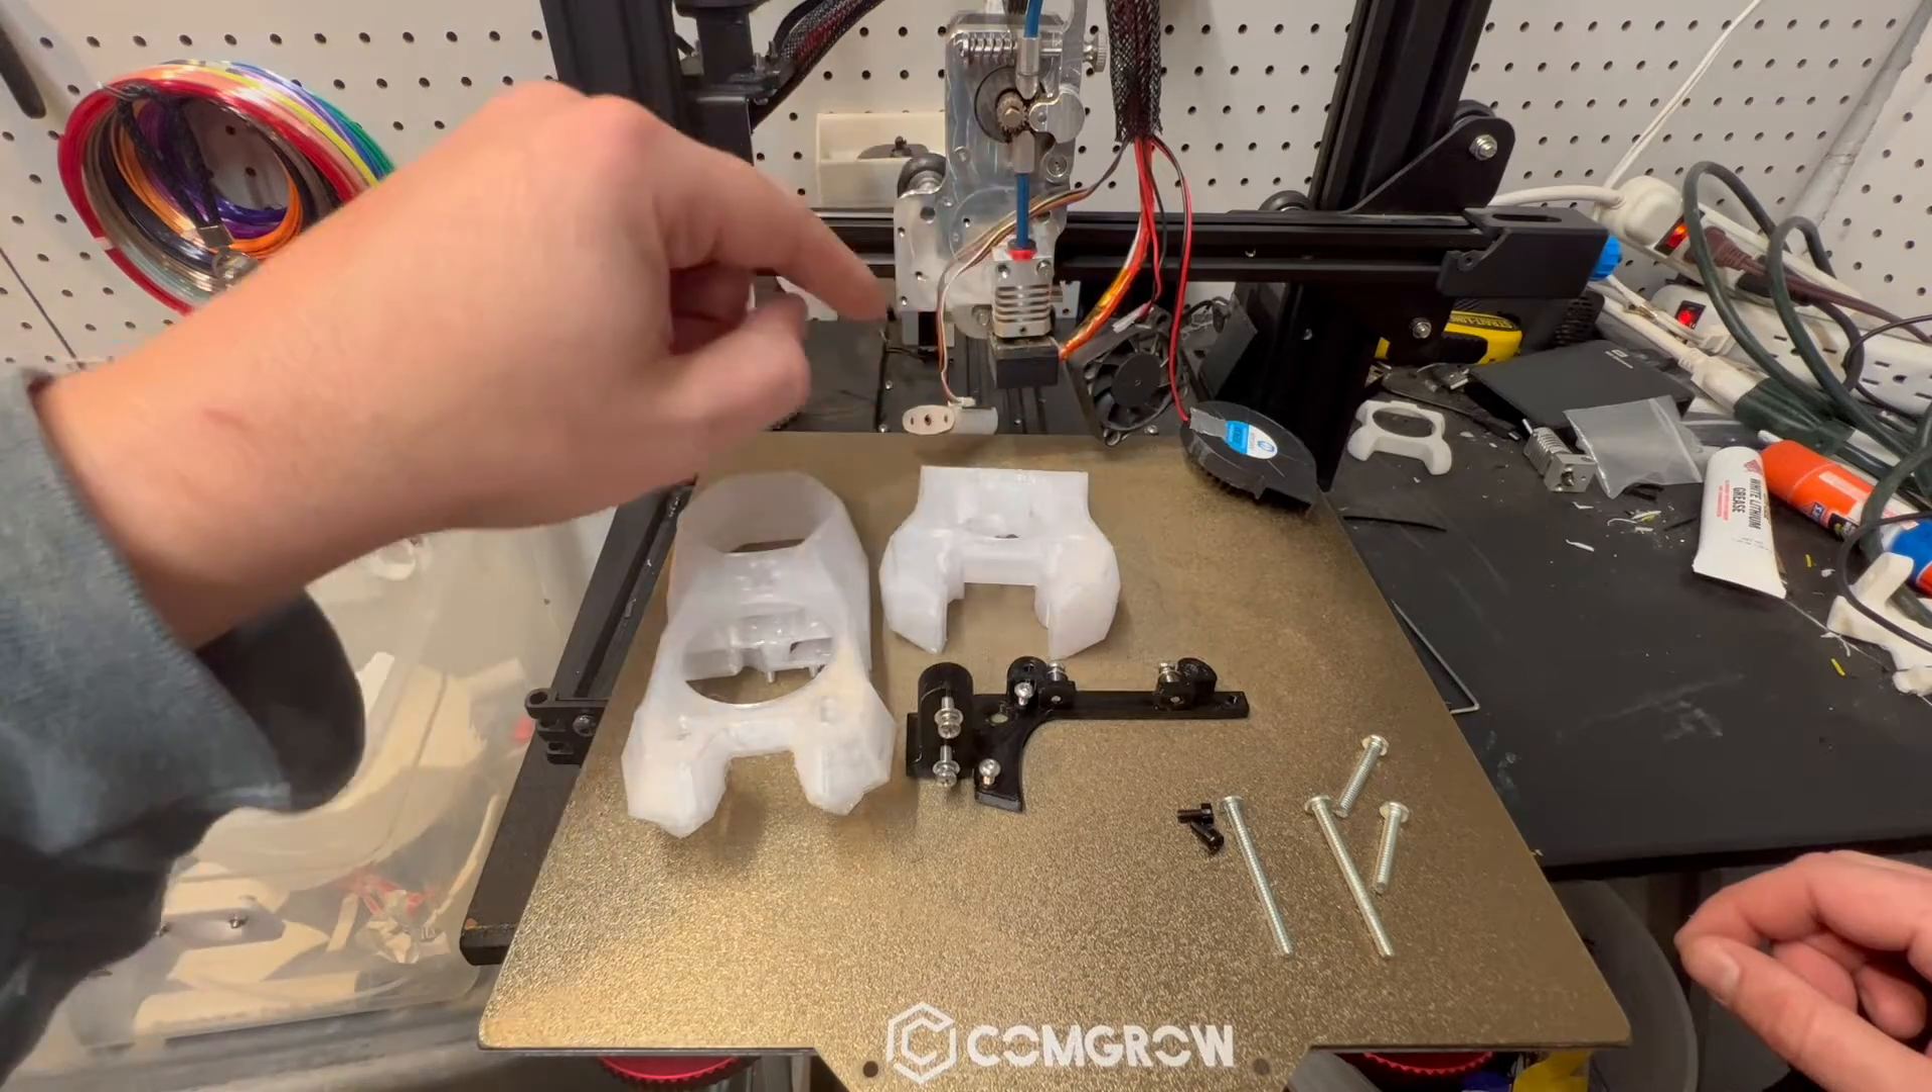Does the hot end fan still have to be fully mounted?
Yes.